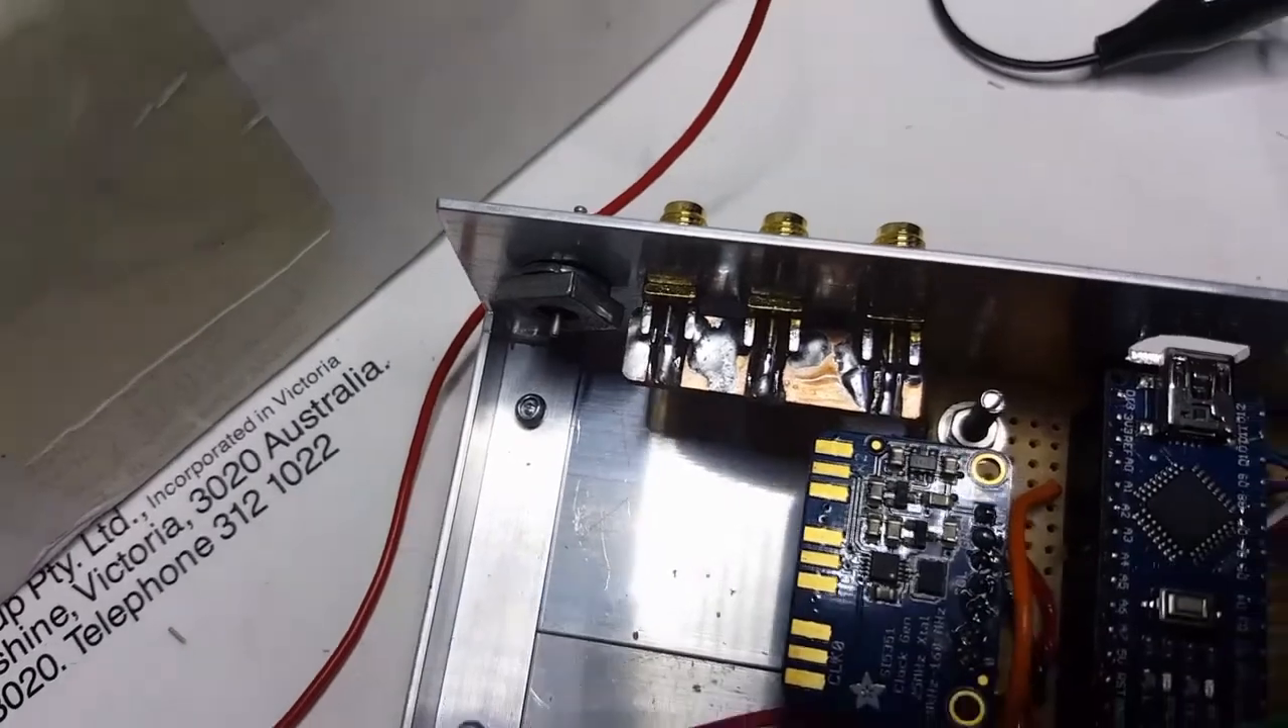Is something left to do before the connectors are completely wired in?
Yes.